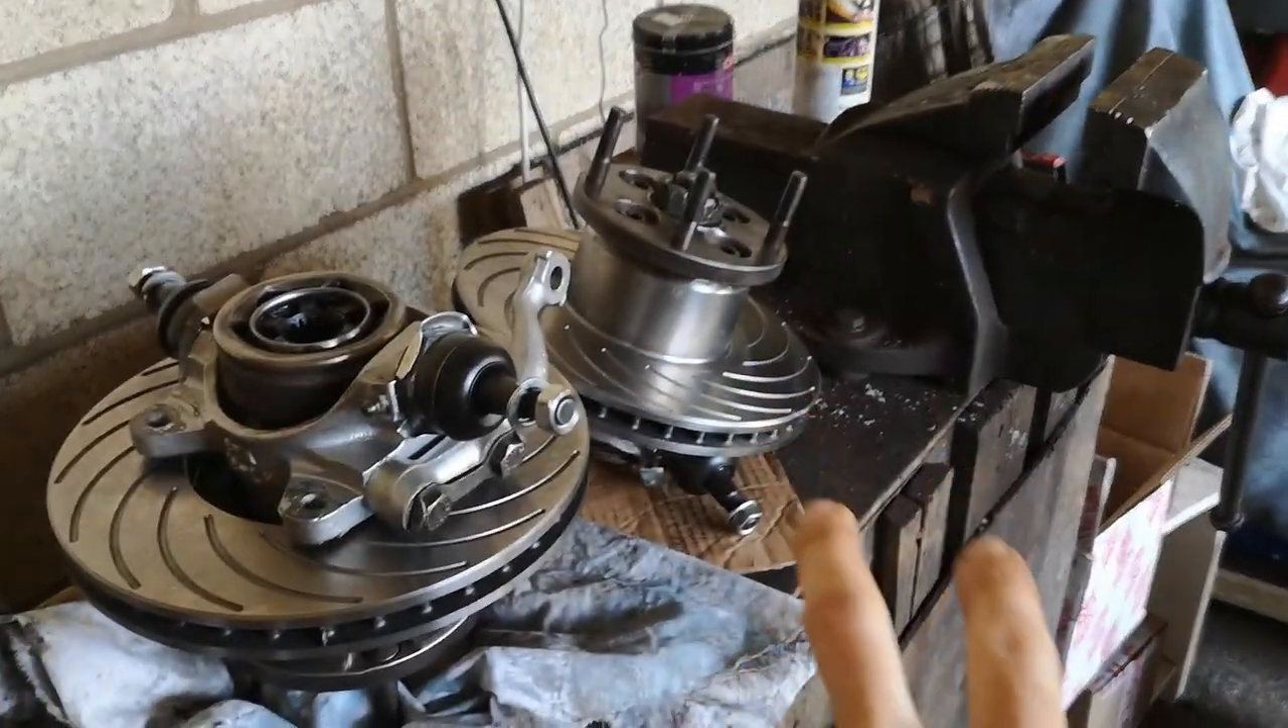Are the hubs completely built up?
Yes.